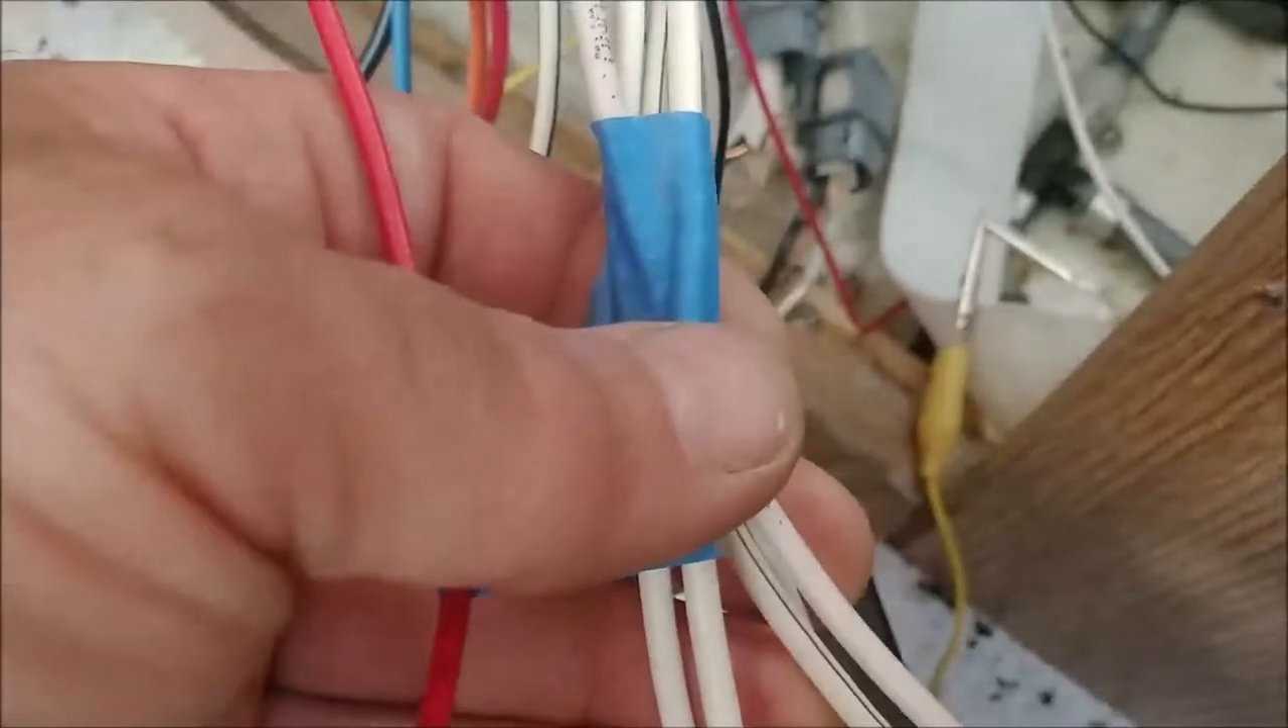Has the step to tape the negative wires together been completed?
Yes.